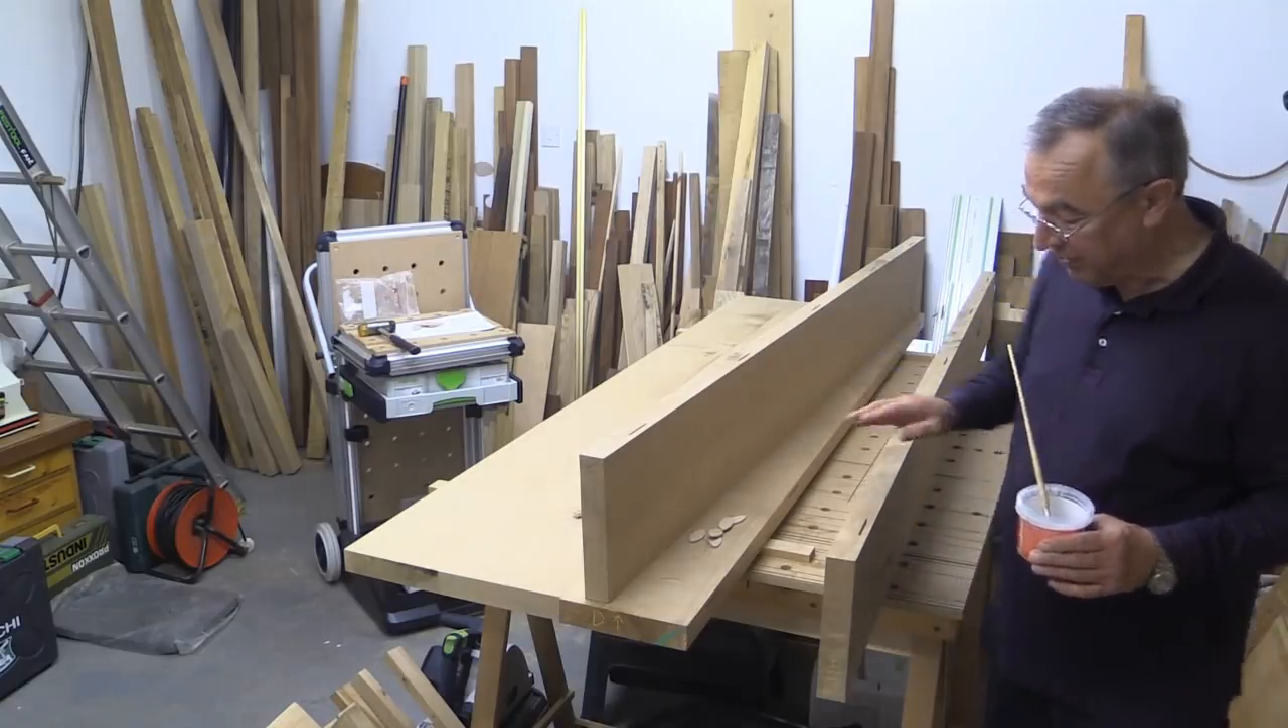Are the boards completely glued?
No.